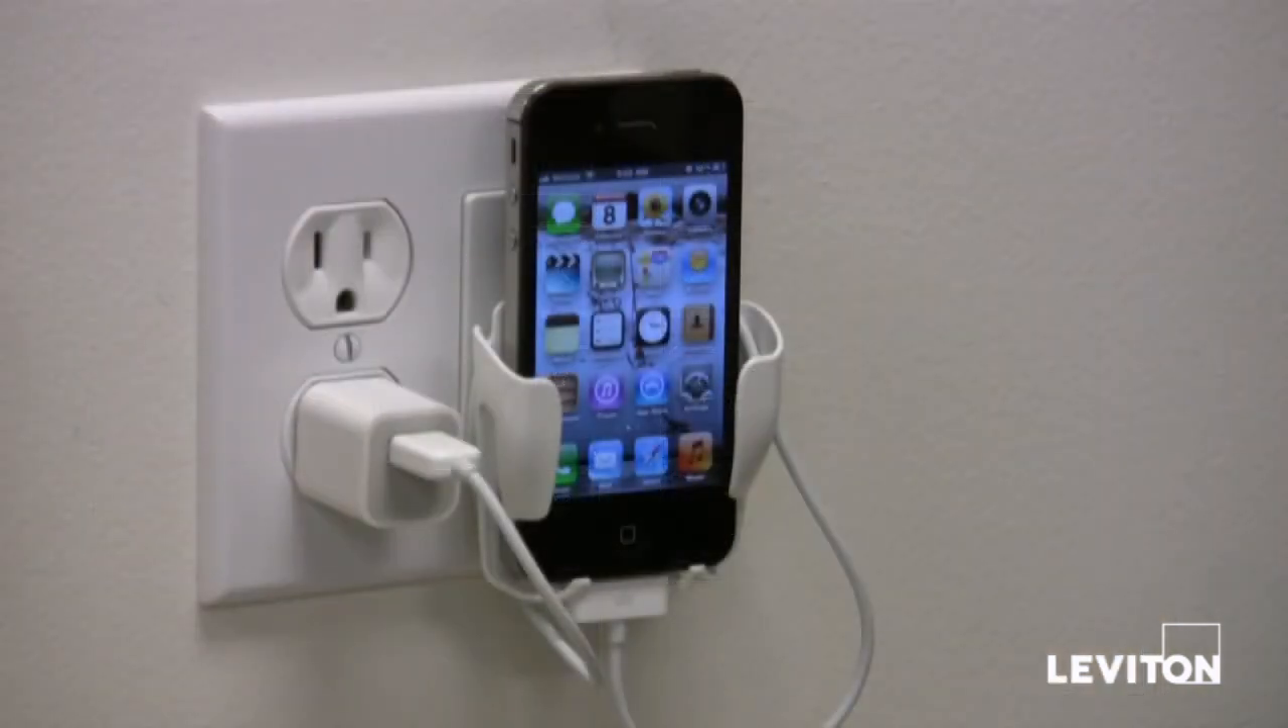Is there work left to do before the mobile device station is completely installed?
No.